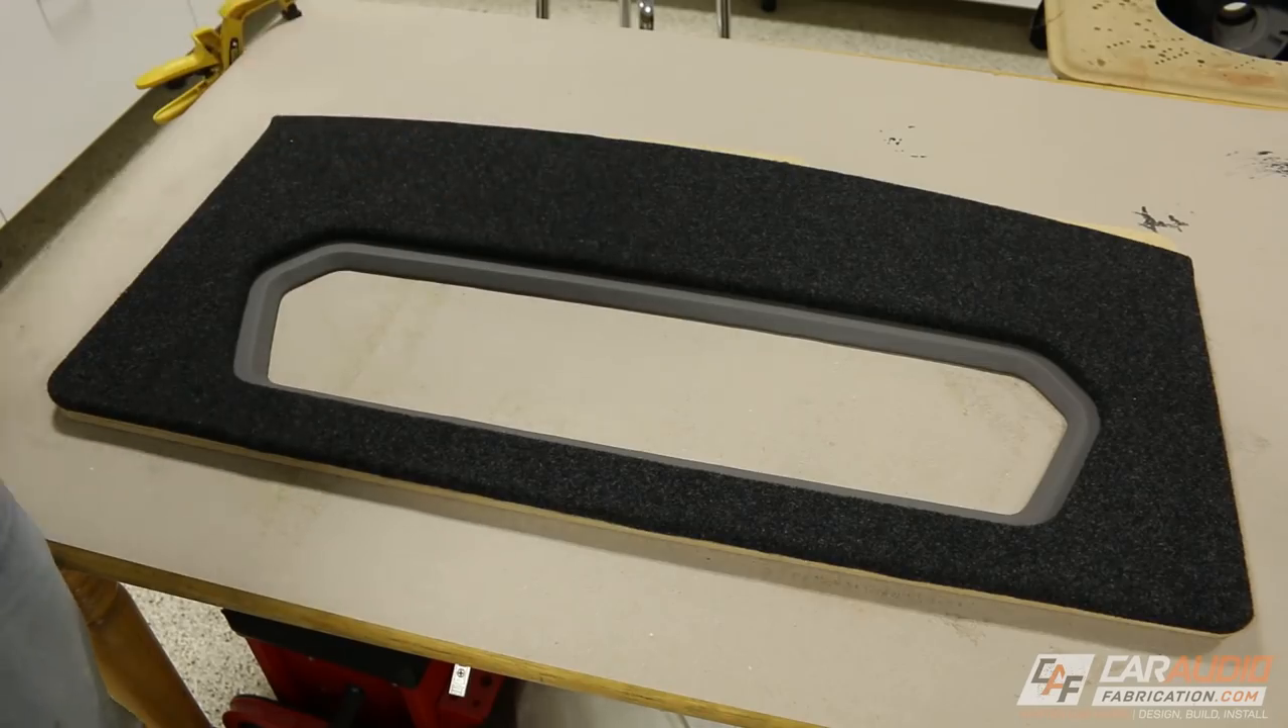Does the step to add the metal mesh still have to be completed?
Yes.